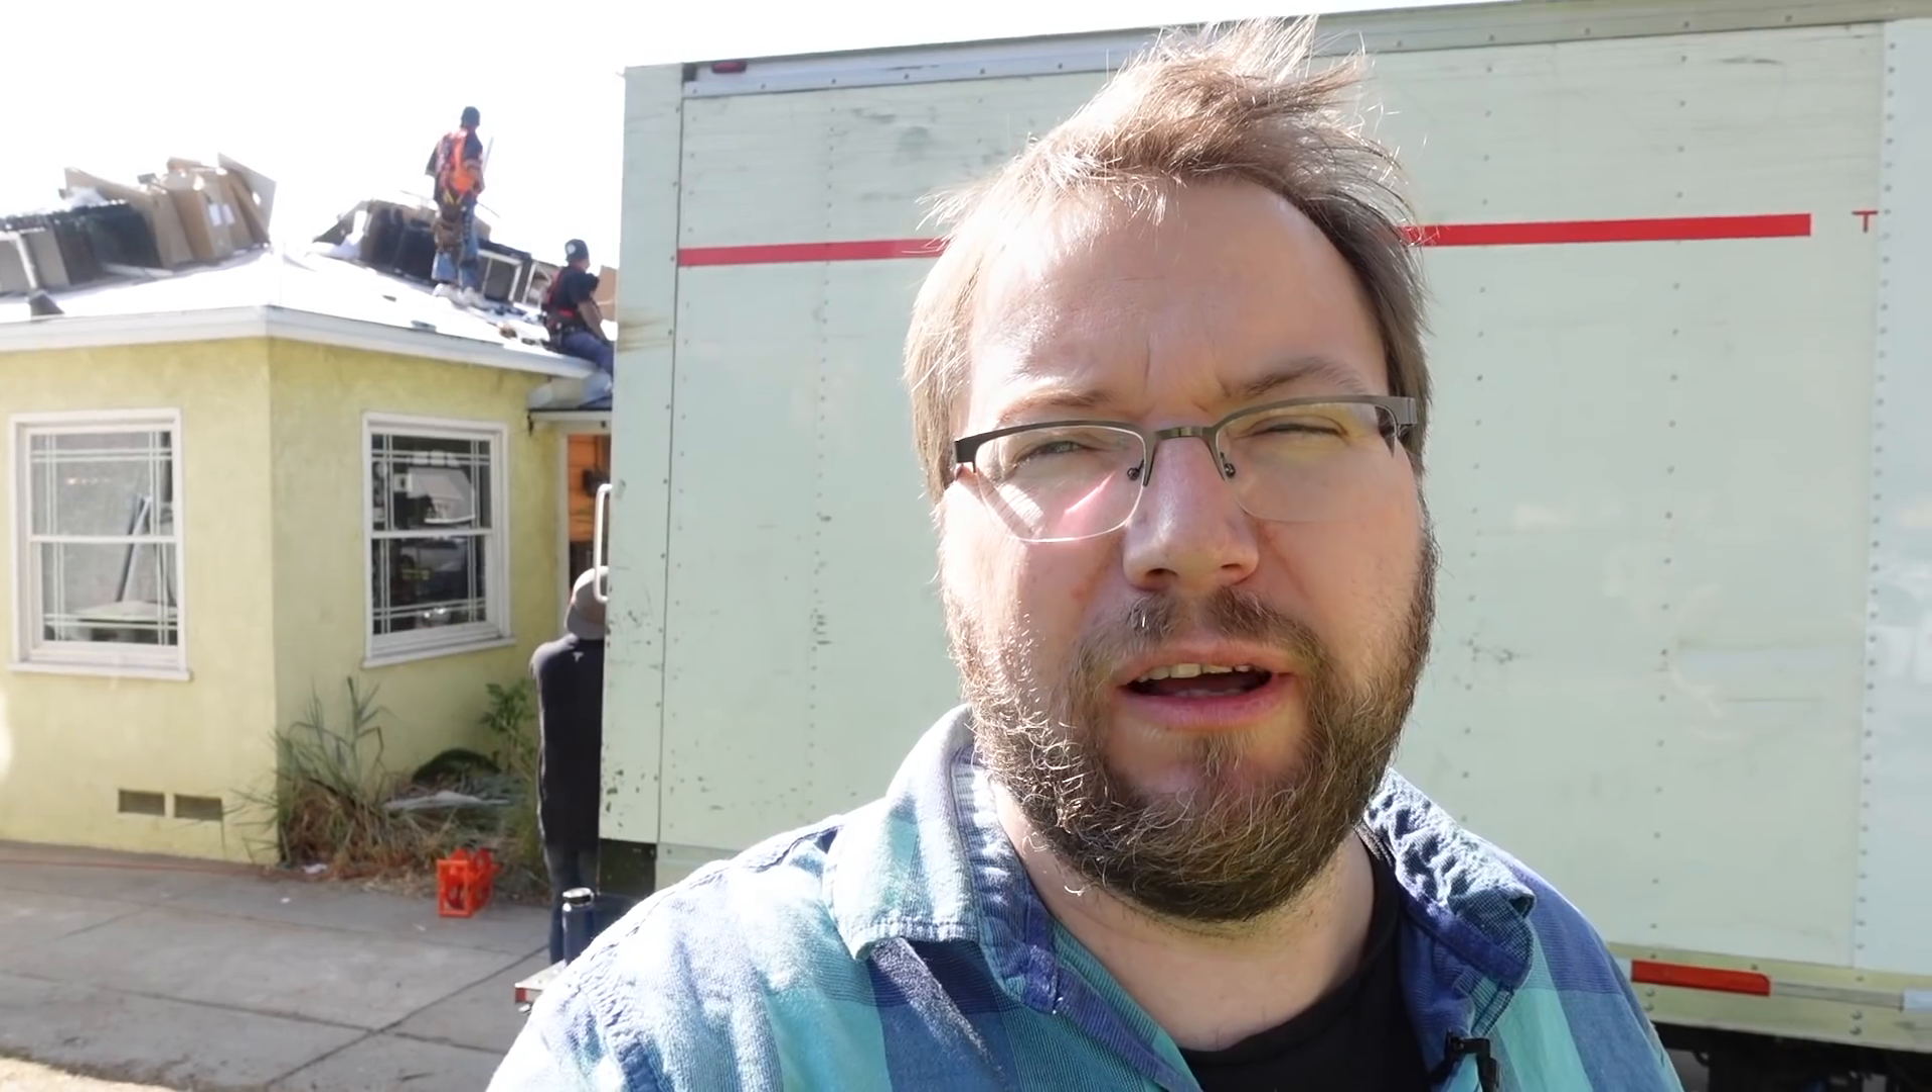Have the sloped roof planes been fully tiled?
No.